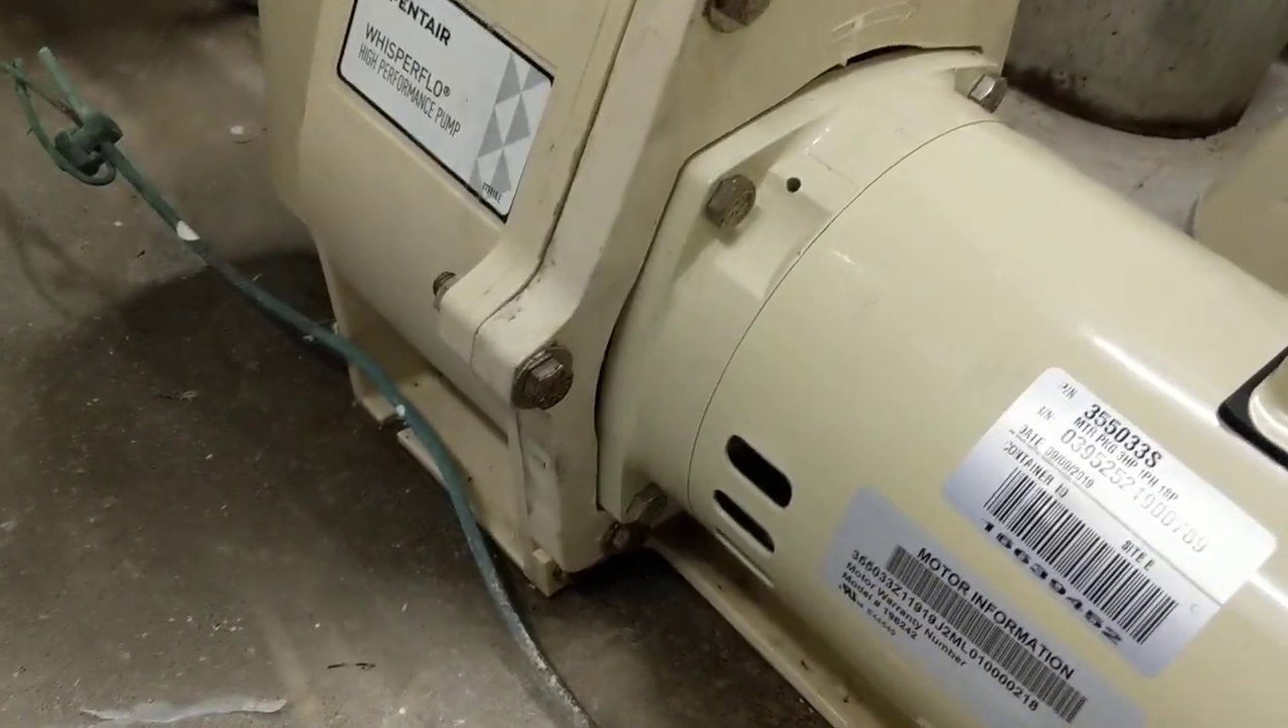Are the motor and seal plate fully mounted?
Yes.